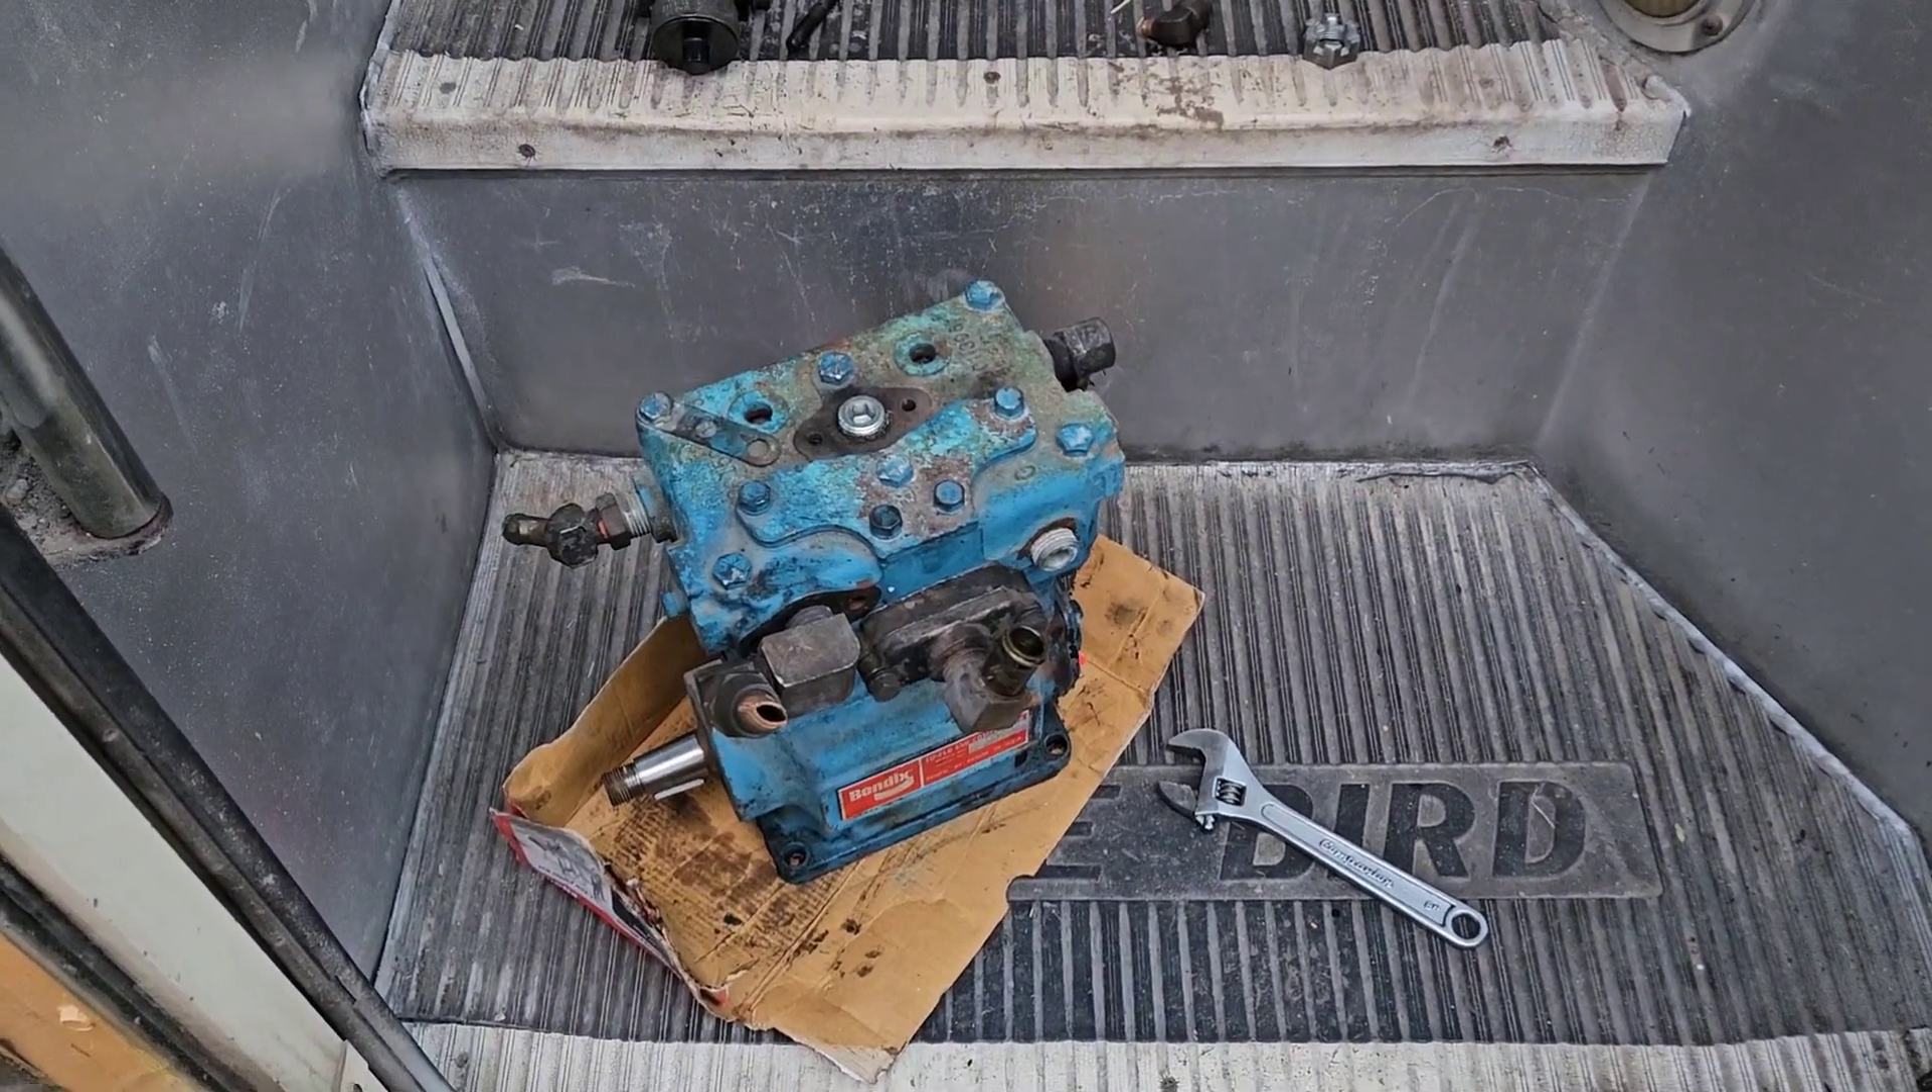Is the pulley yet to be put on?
Yes.